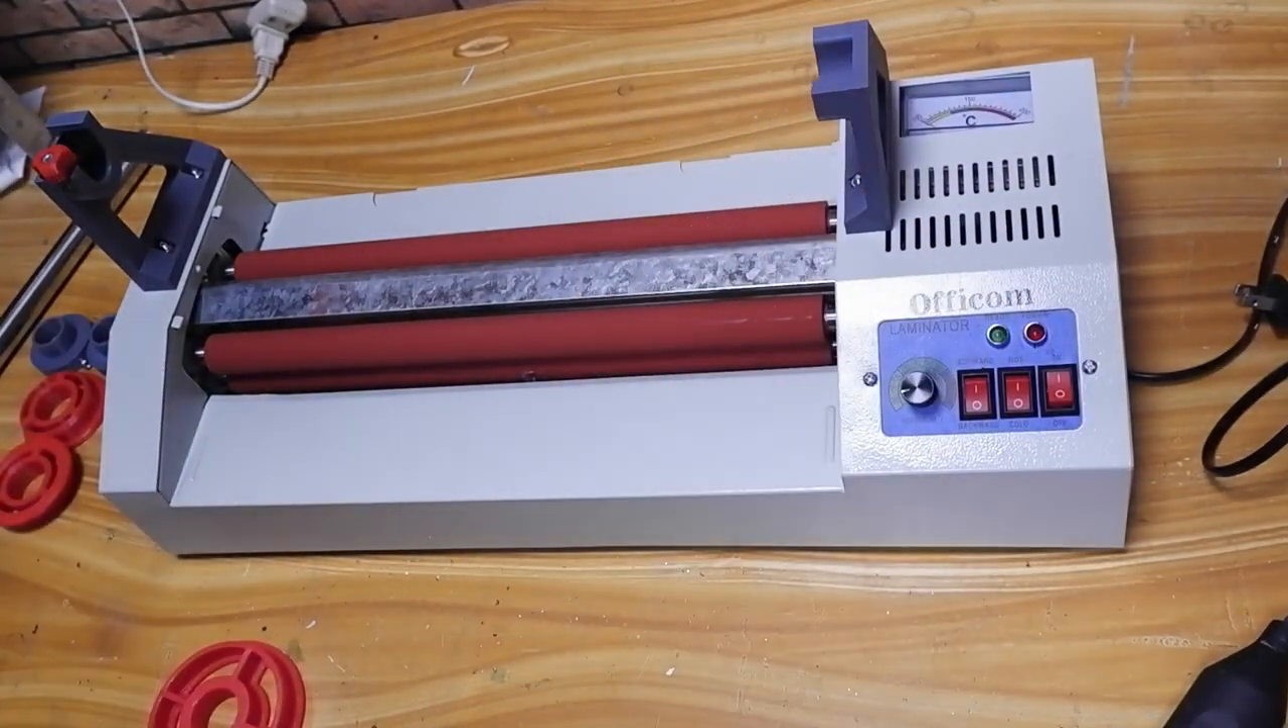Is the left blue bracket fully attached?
Yes.